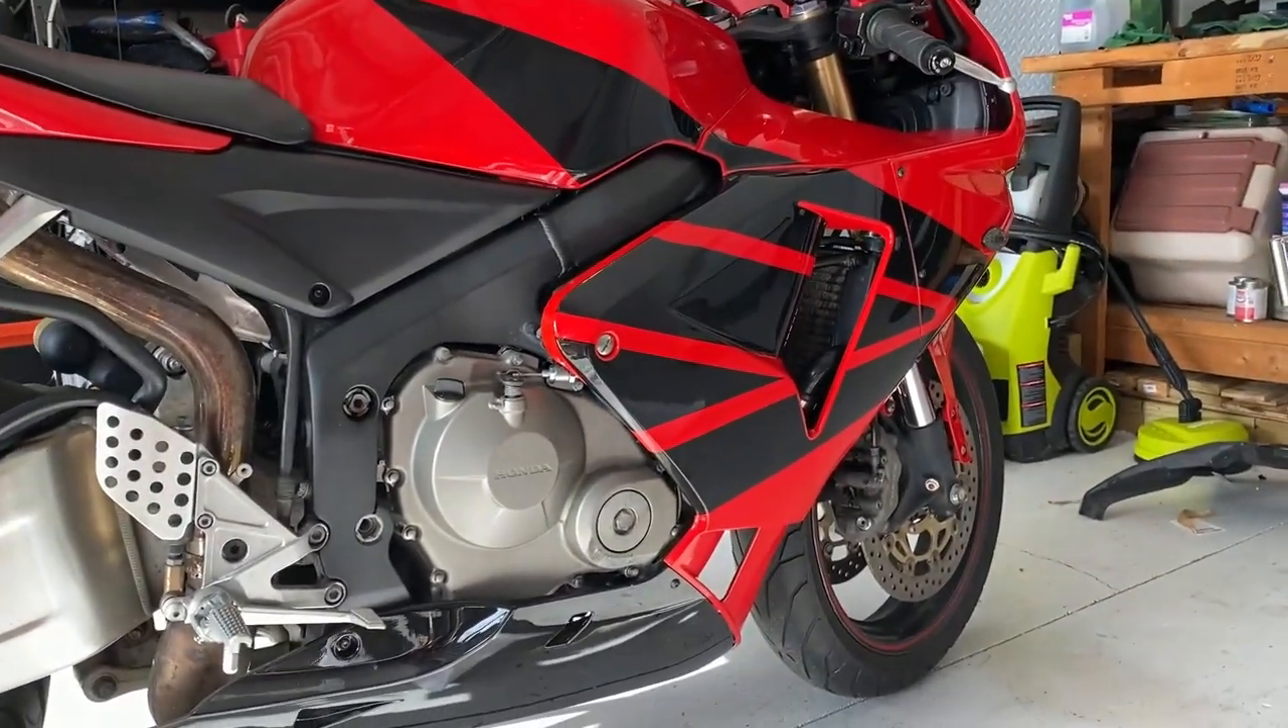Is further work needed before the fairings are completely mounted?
No.